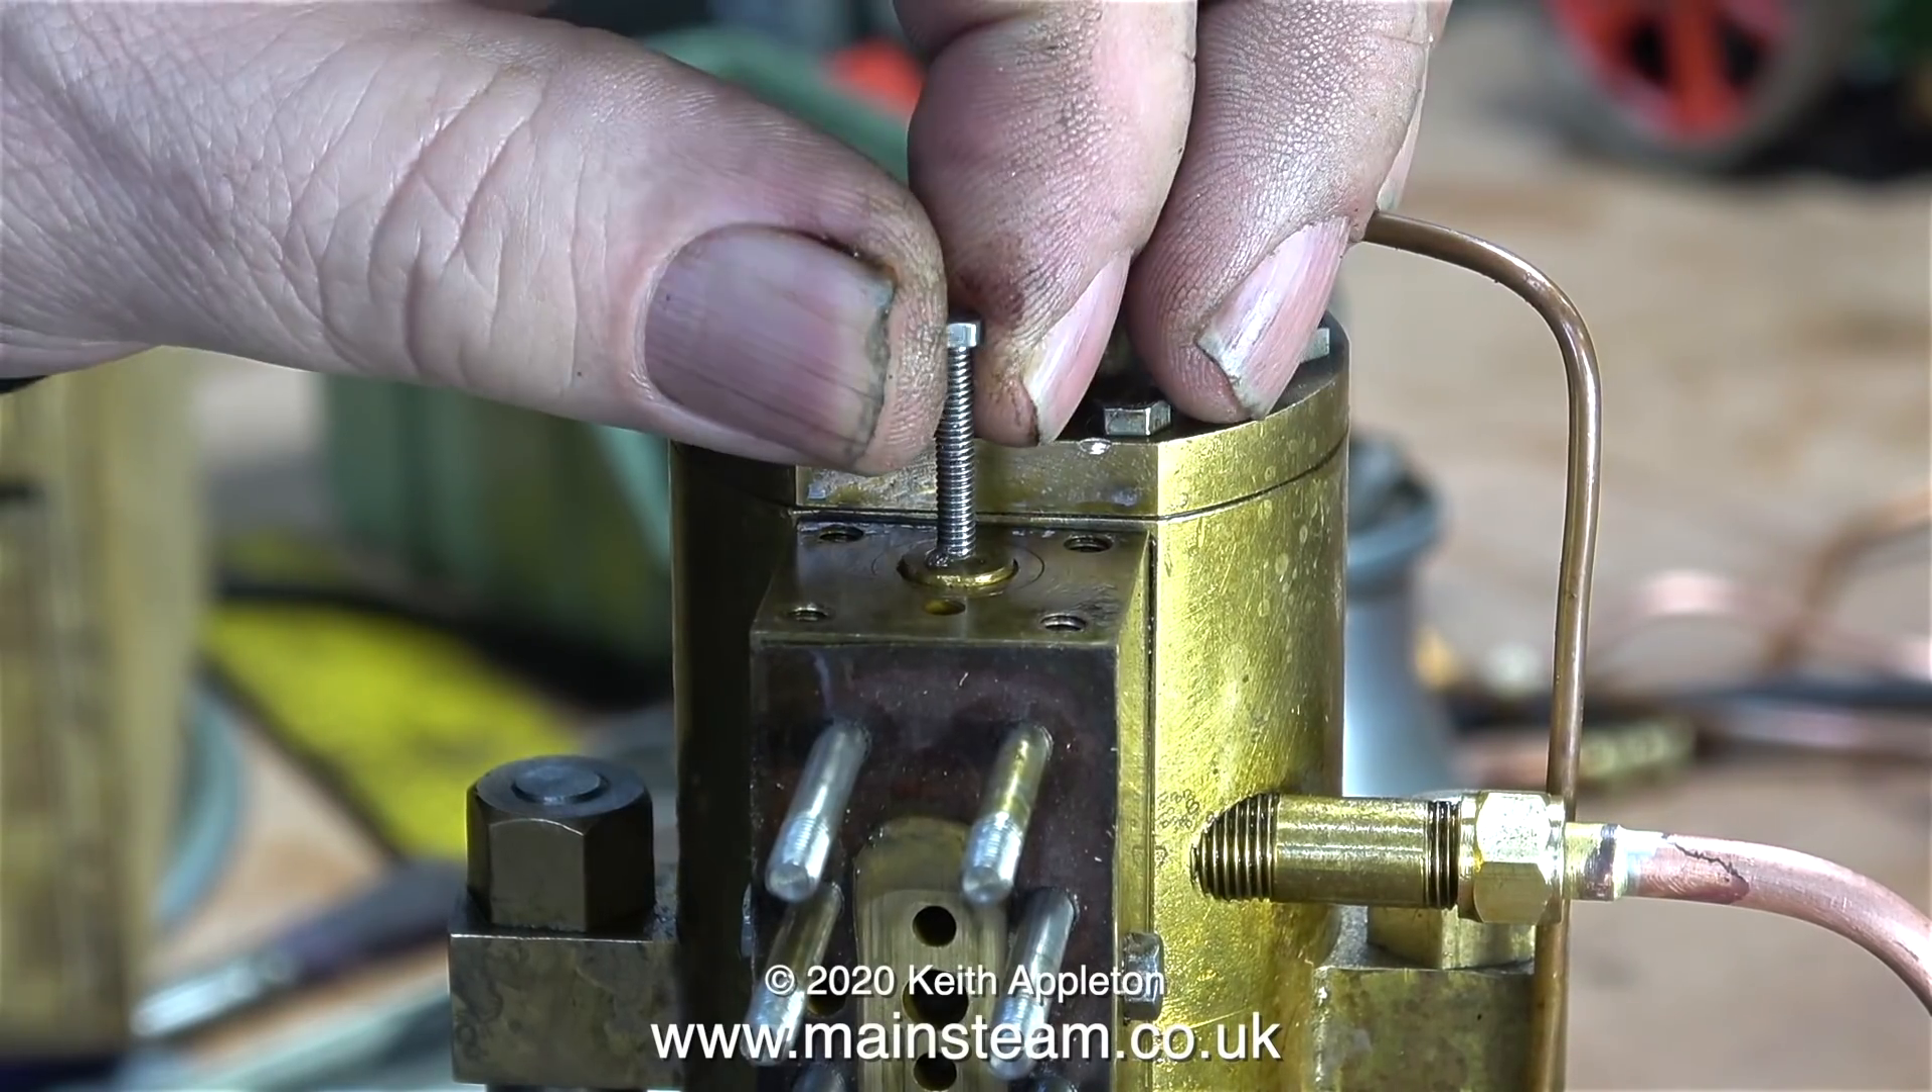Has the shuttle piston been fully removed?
No.